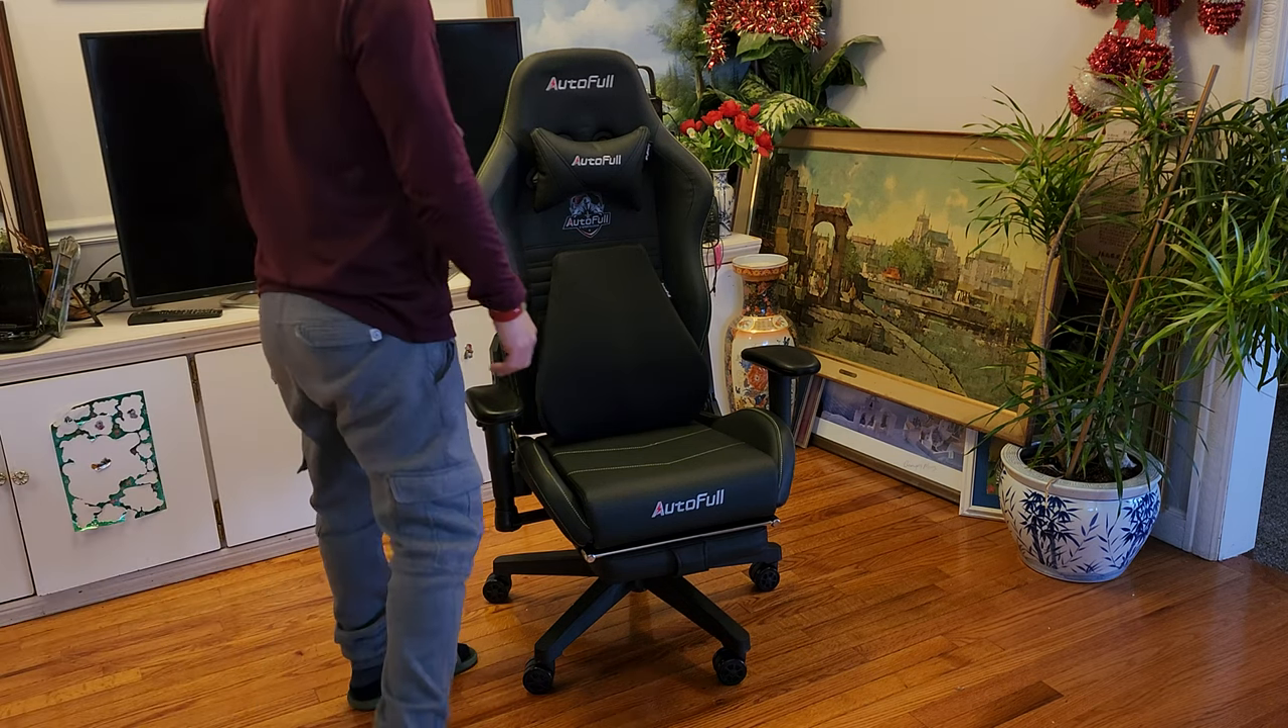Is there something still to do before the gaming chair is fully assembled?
No.